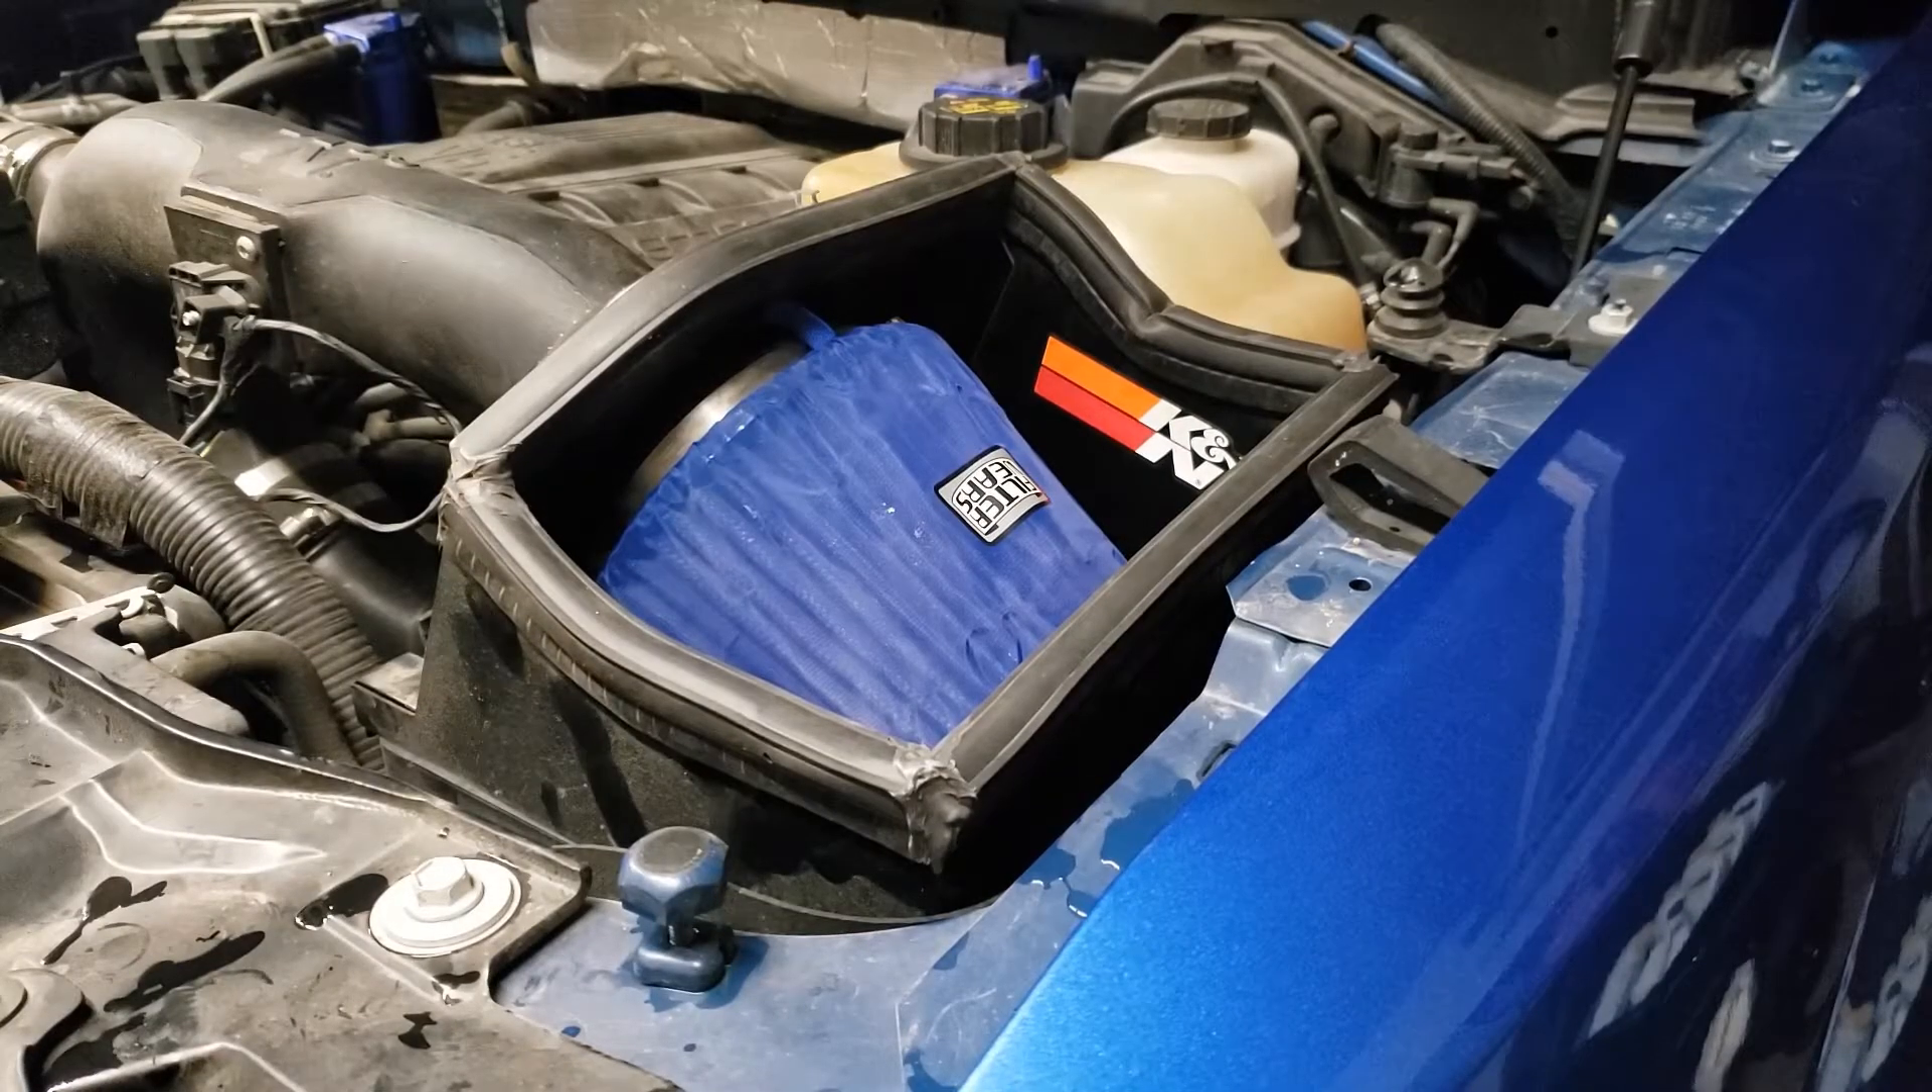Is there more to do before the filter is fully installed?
No.